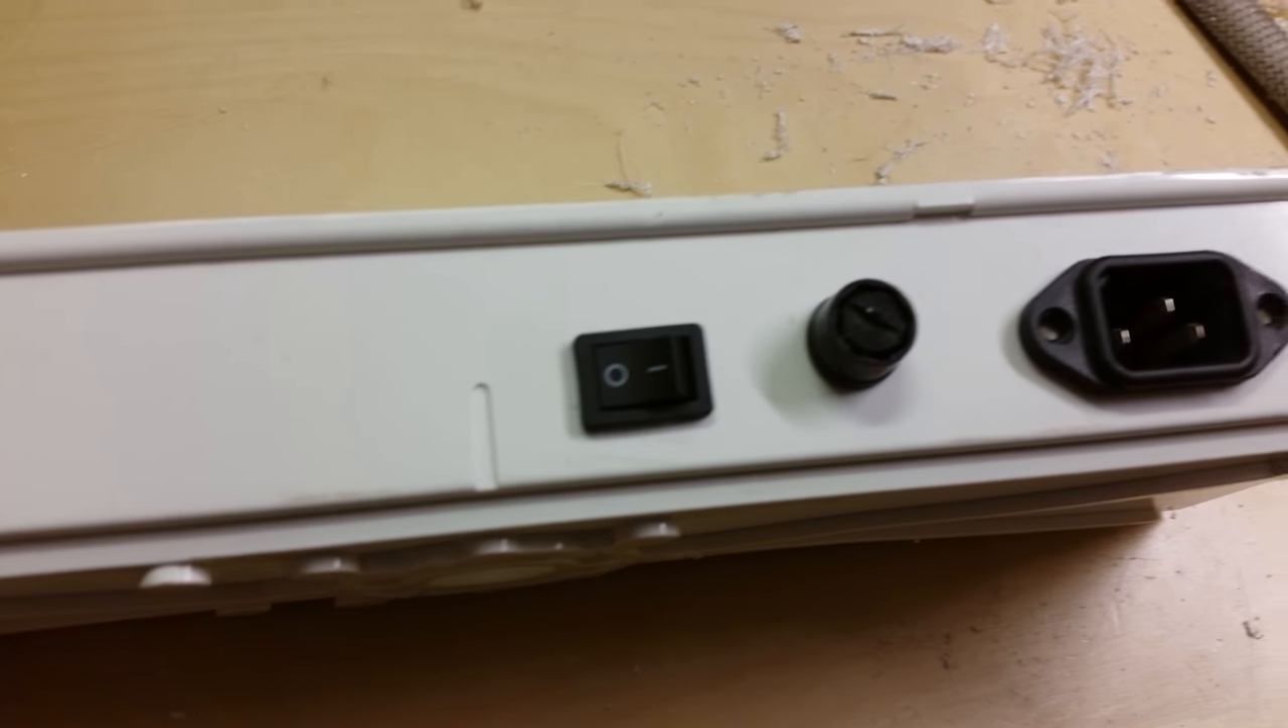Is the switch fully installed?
Yes.